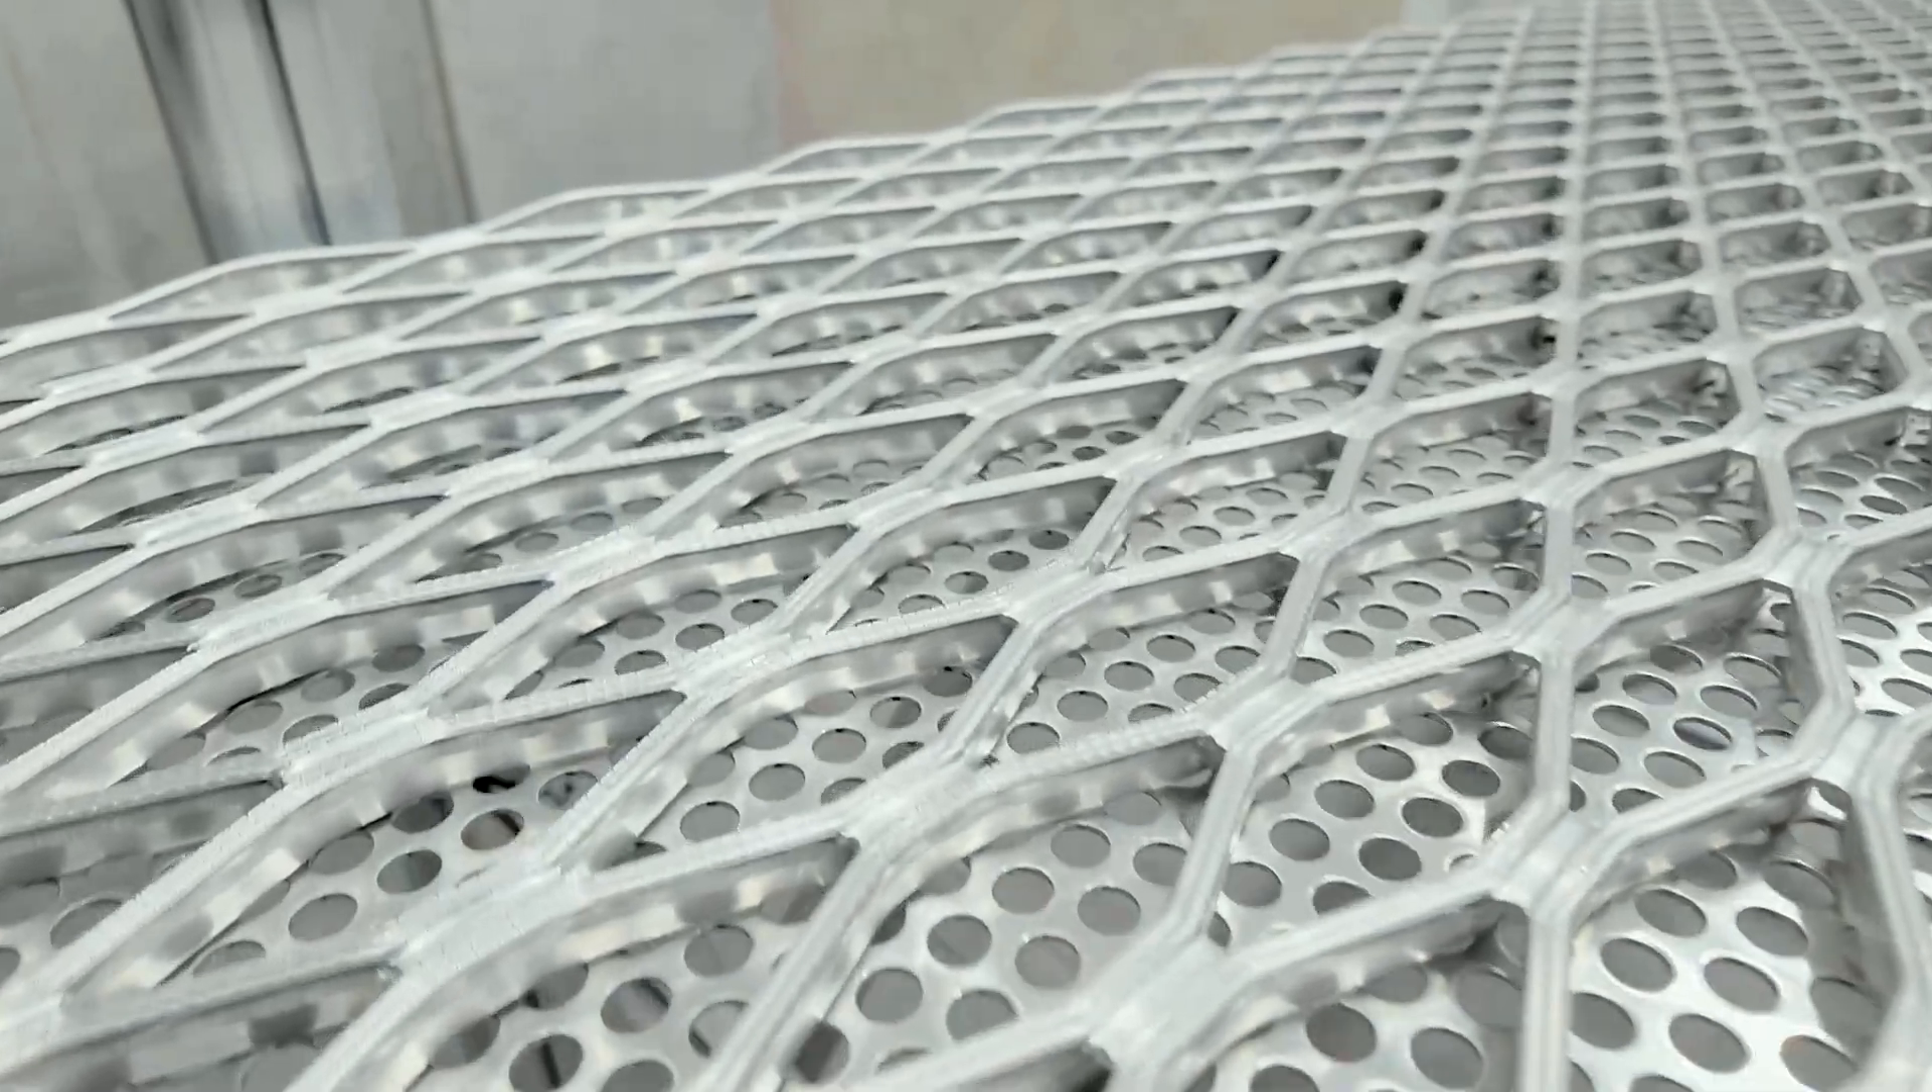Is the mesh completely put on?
Yes.